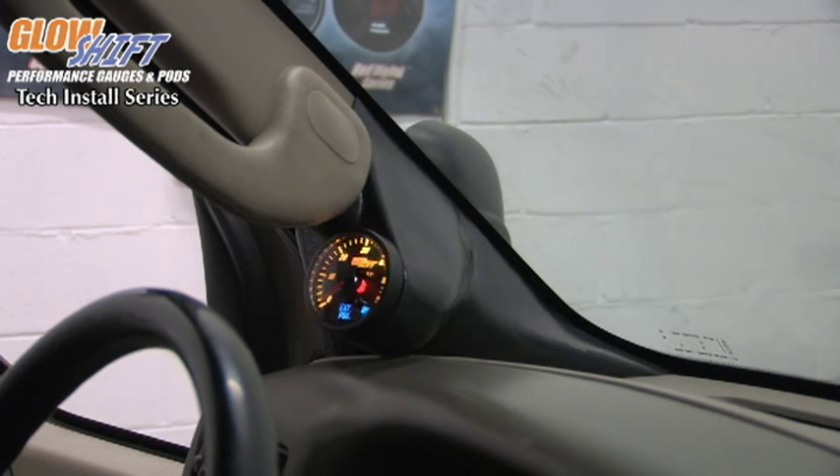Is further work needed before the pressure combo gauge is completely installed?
No.